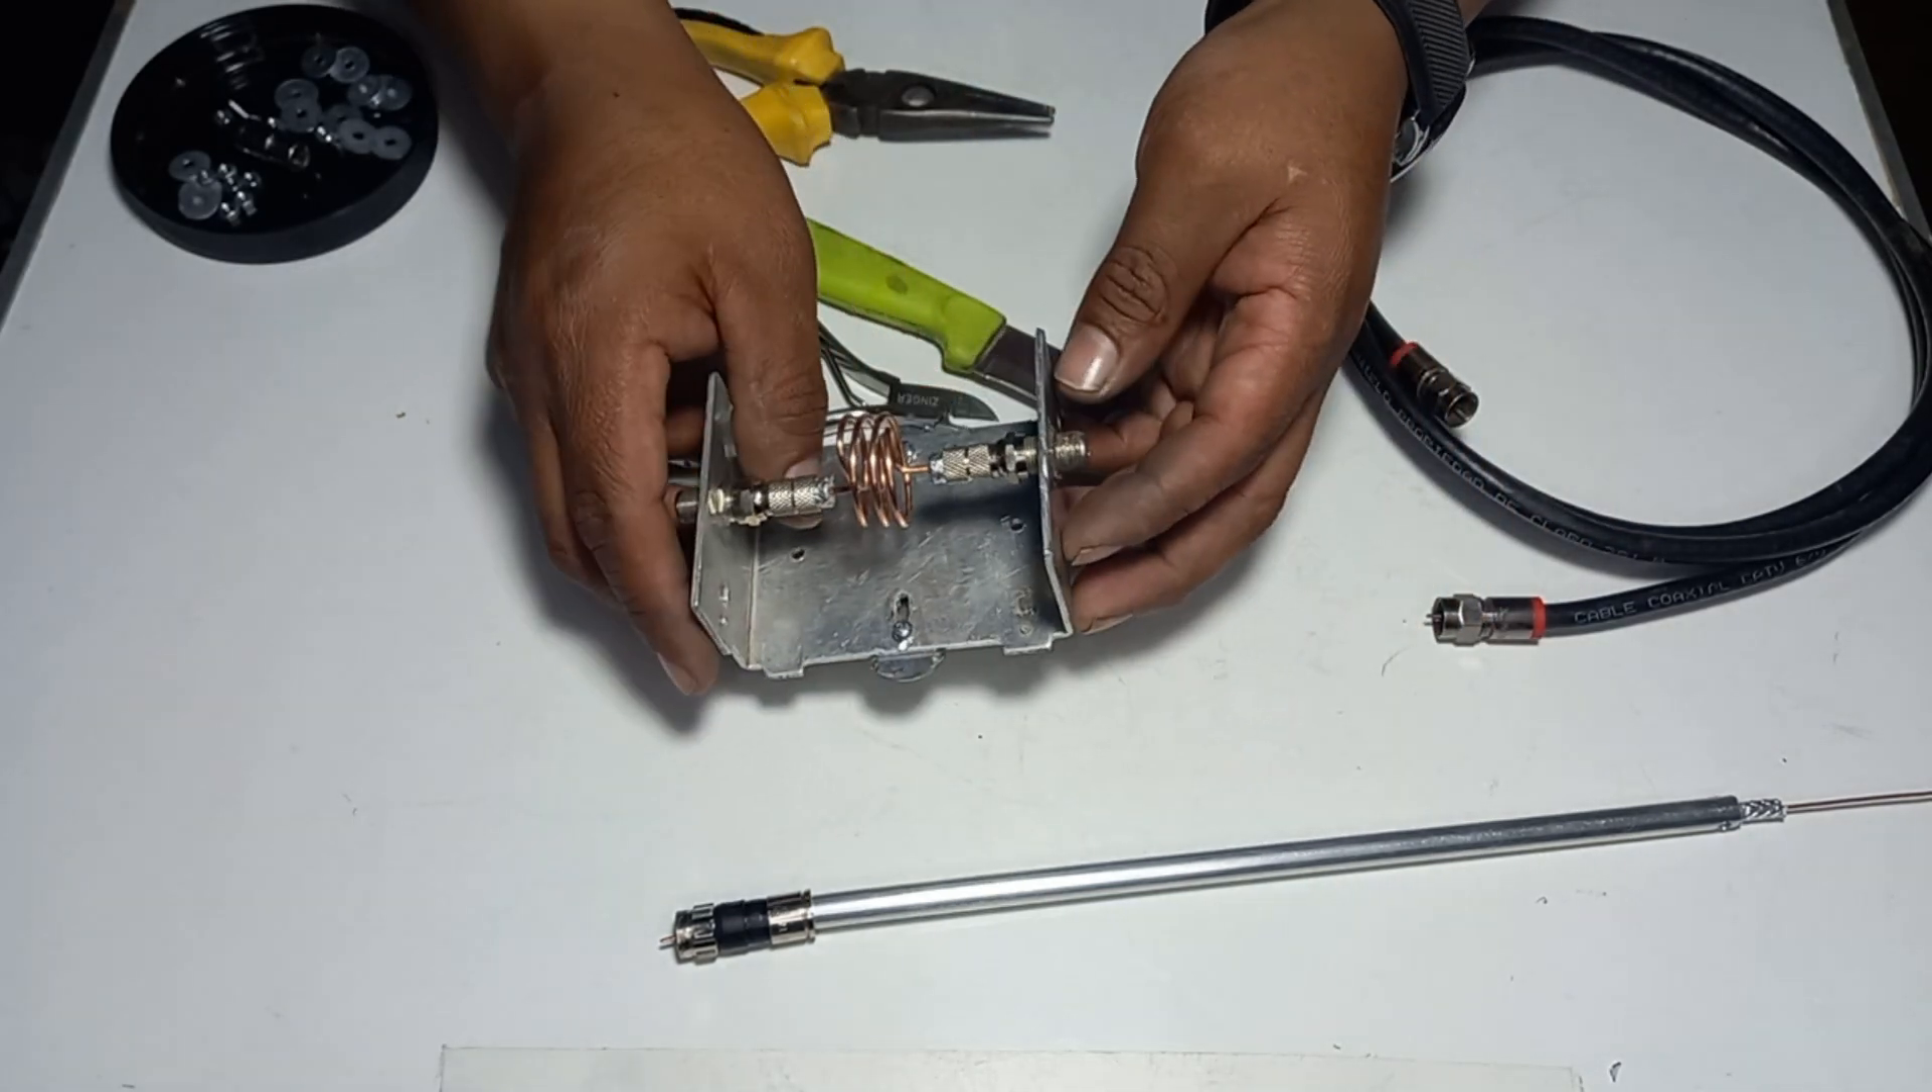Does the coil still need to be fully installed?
No.